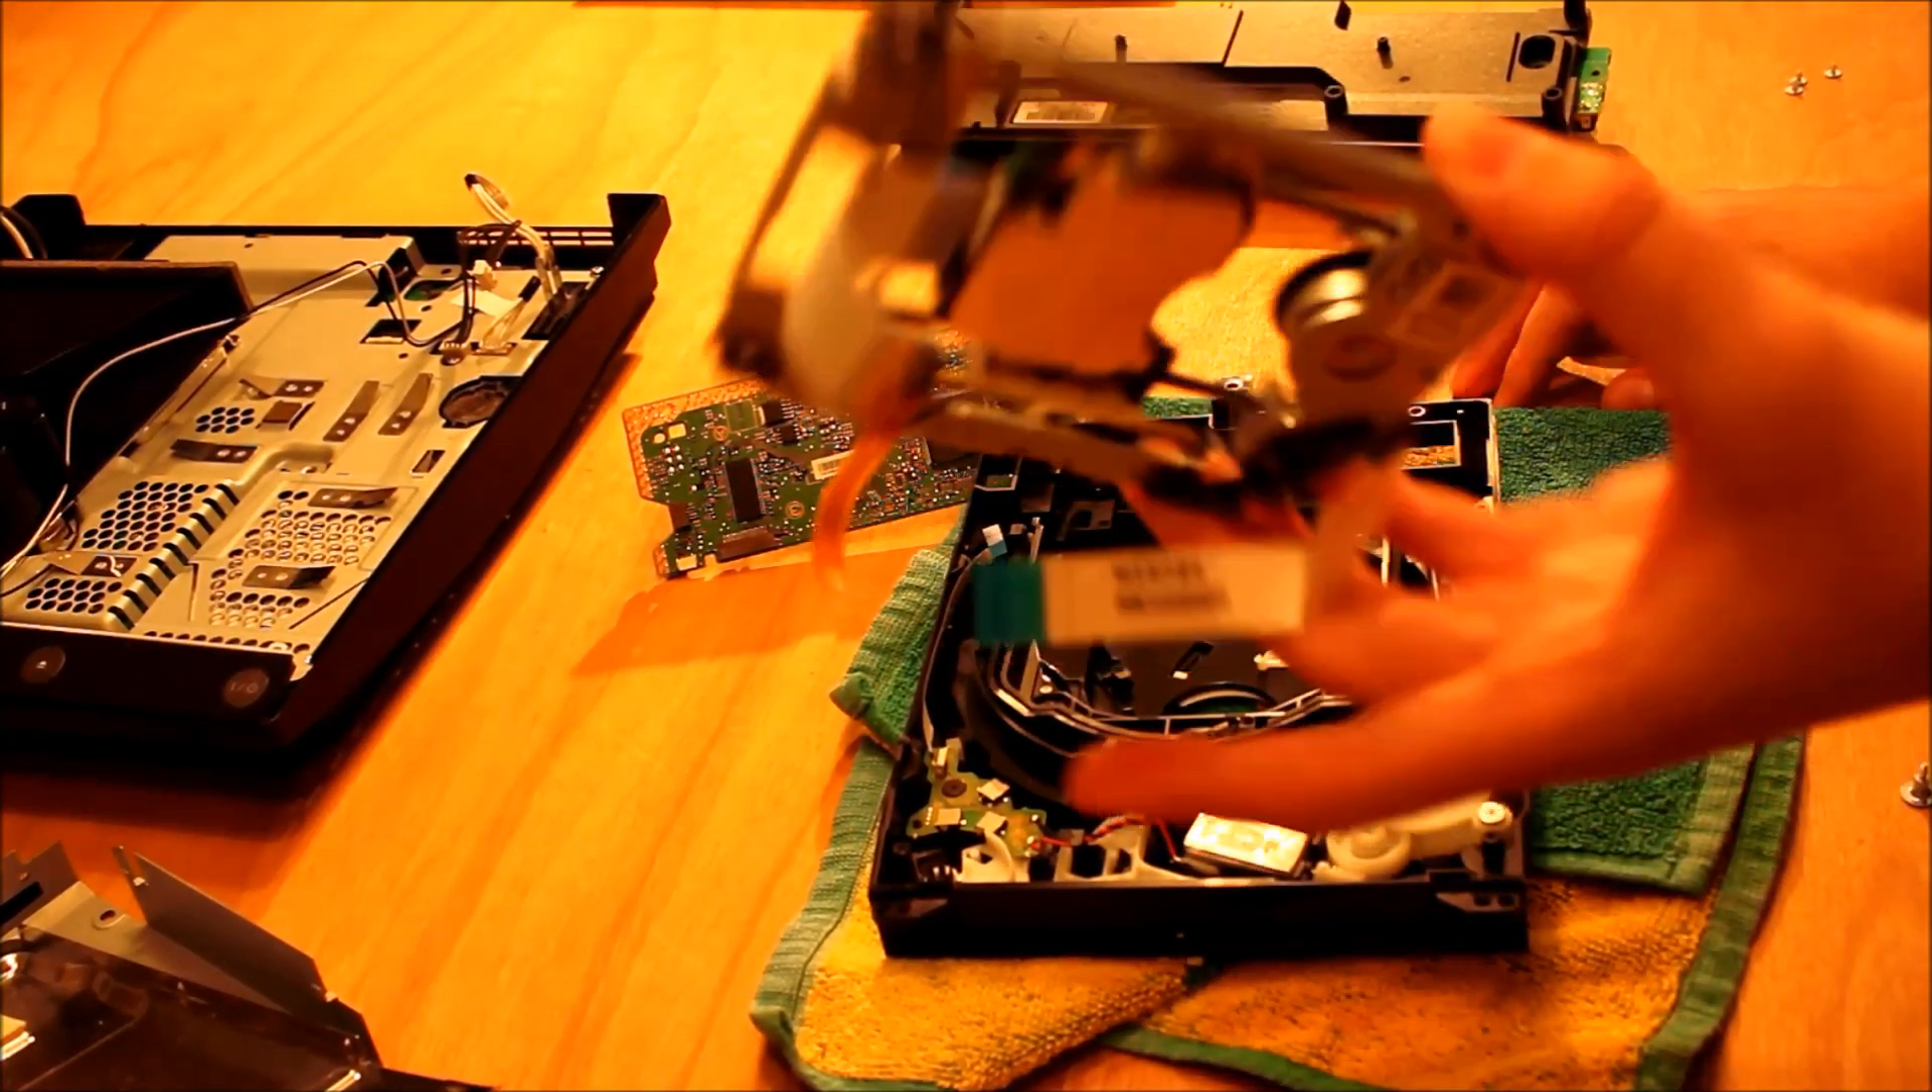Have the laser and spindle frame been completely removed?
Yes.